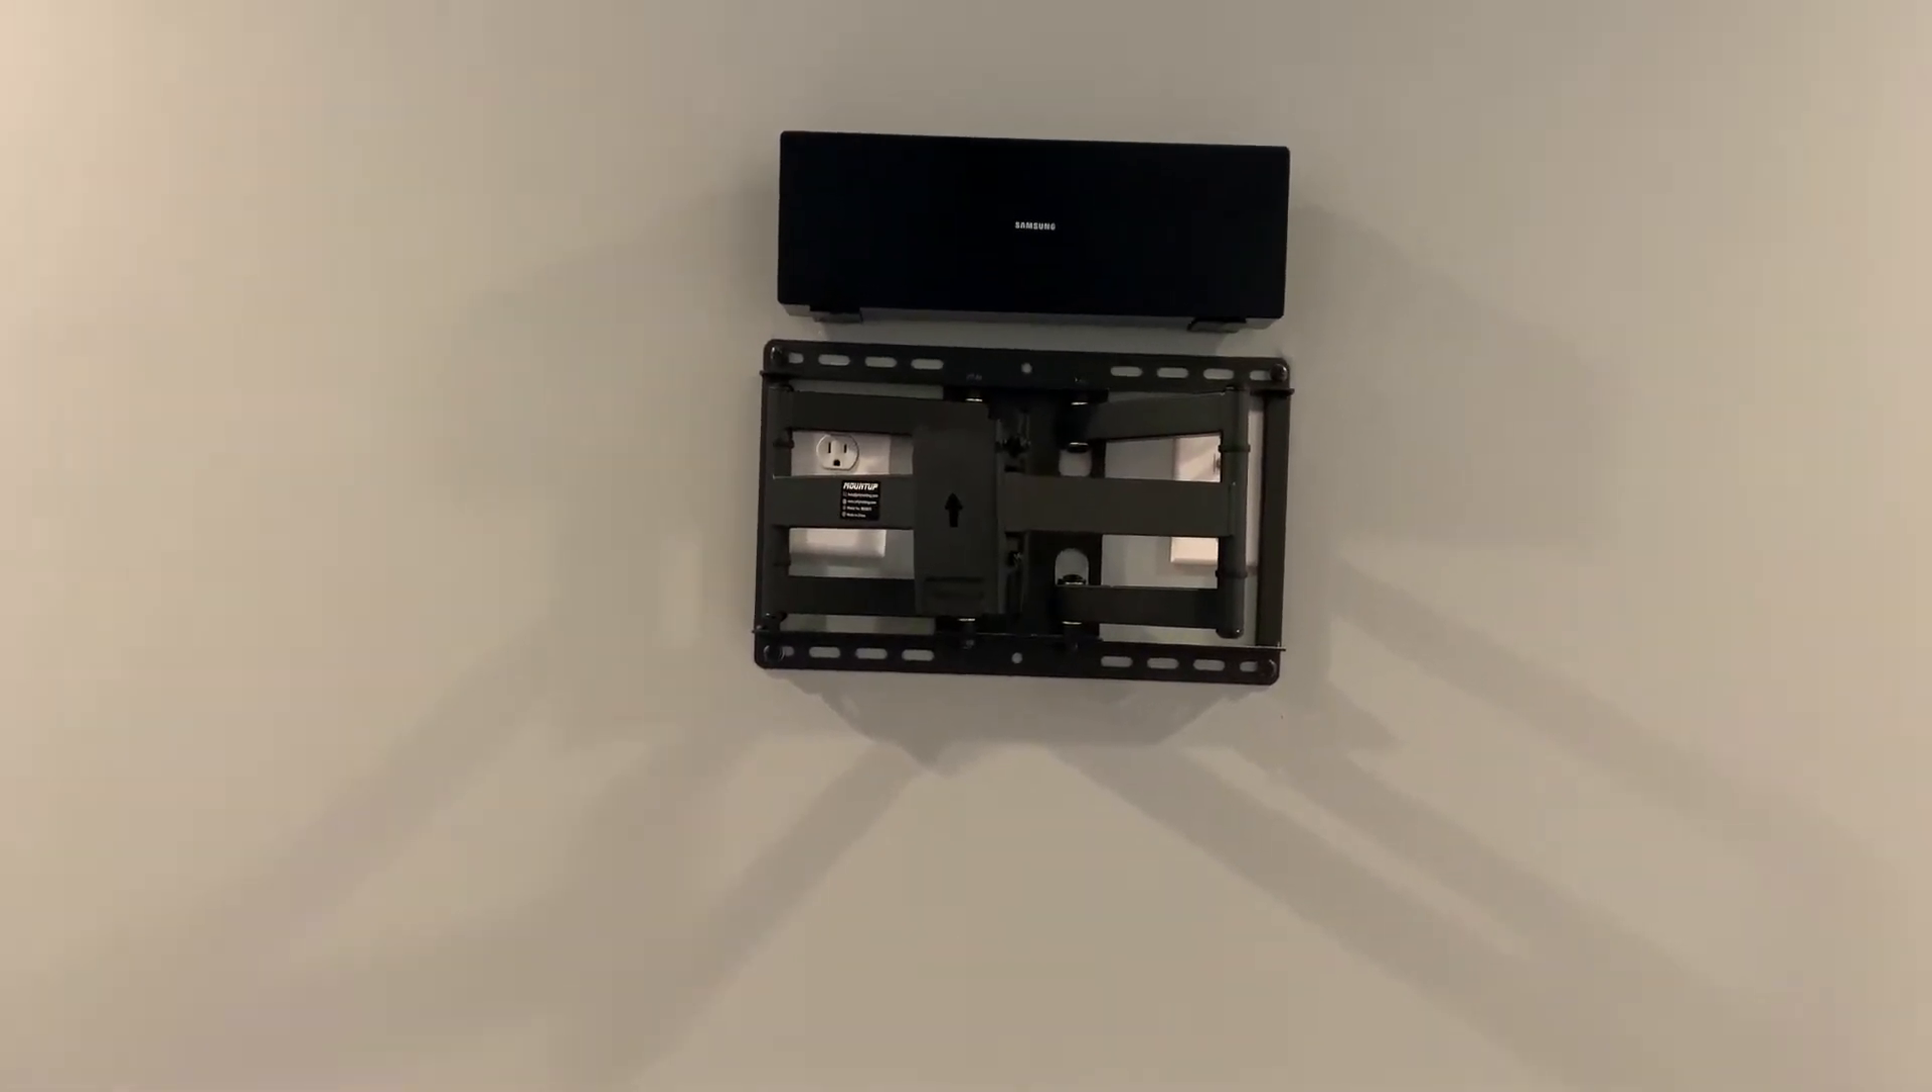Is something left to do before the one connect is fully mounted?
No.